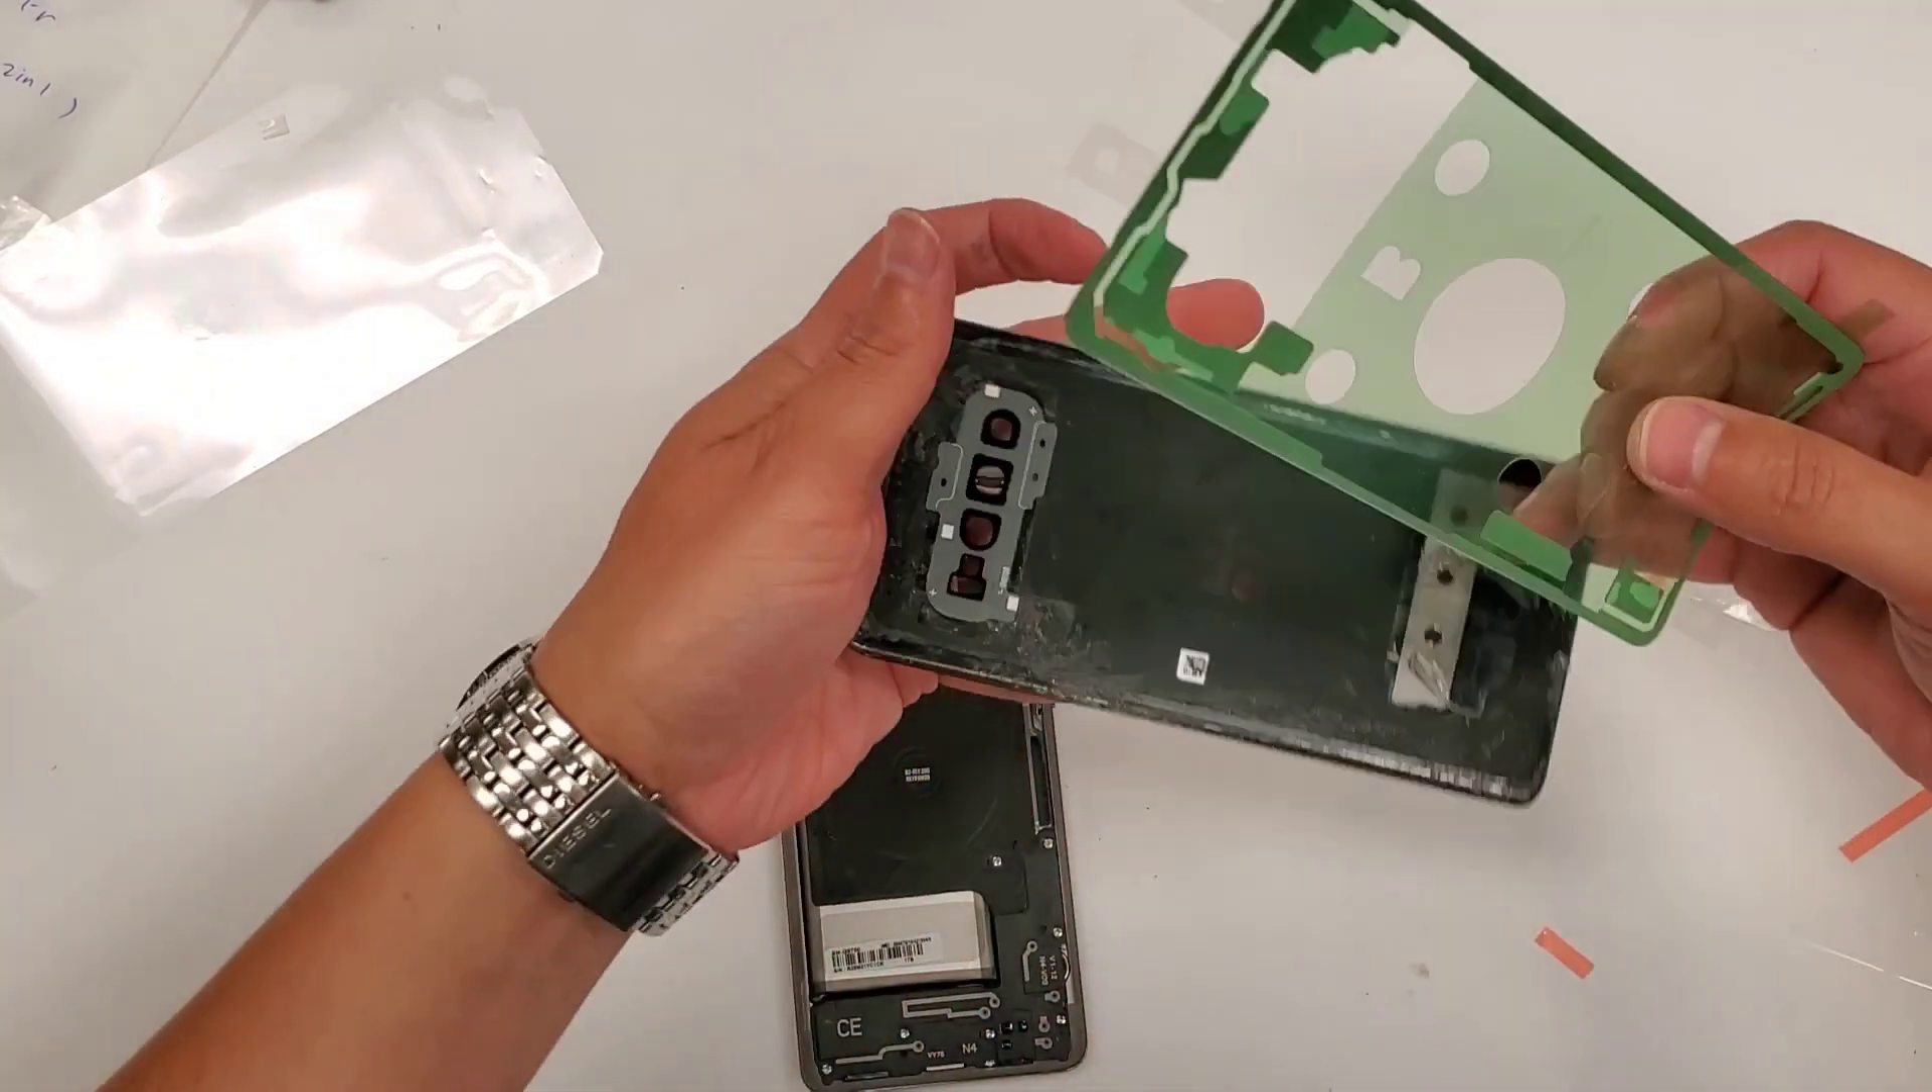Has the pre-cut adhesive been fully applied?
No.